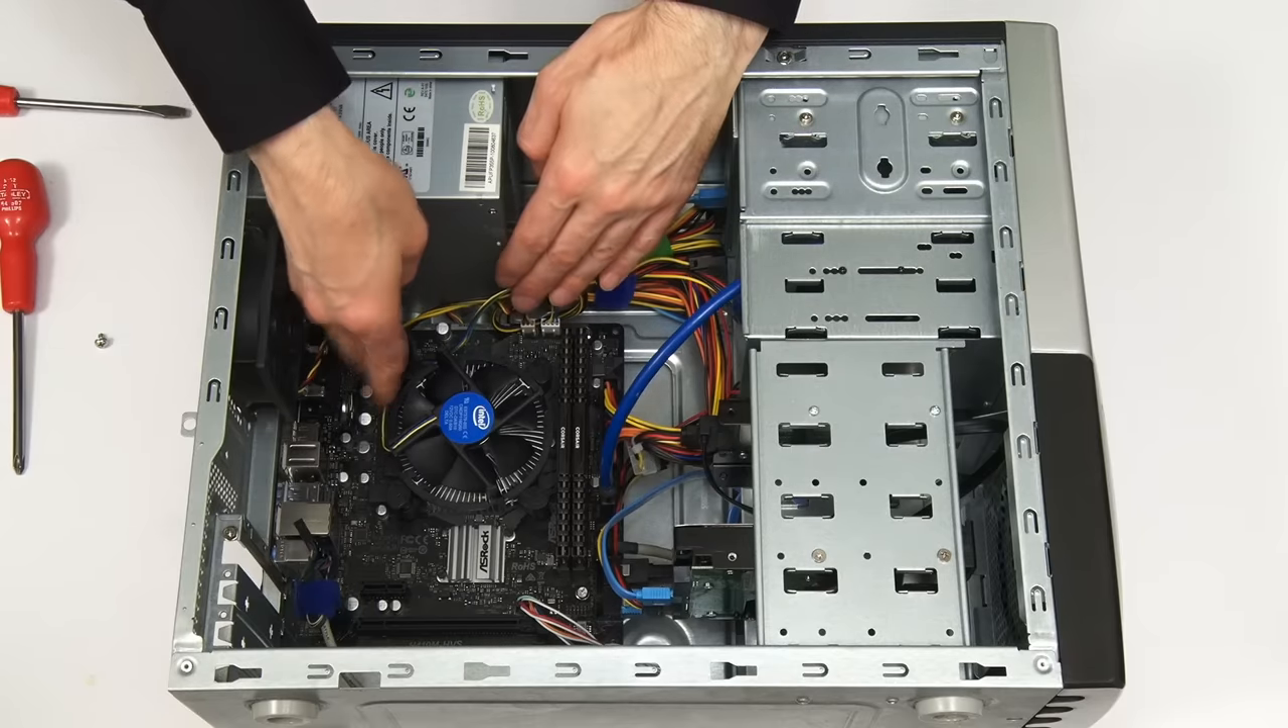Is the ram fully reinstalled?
Yes.